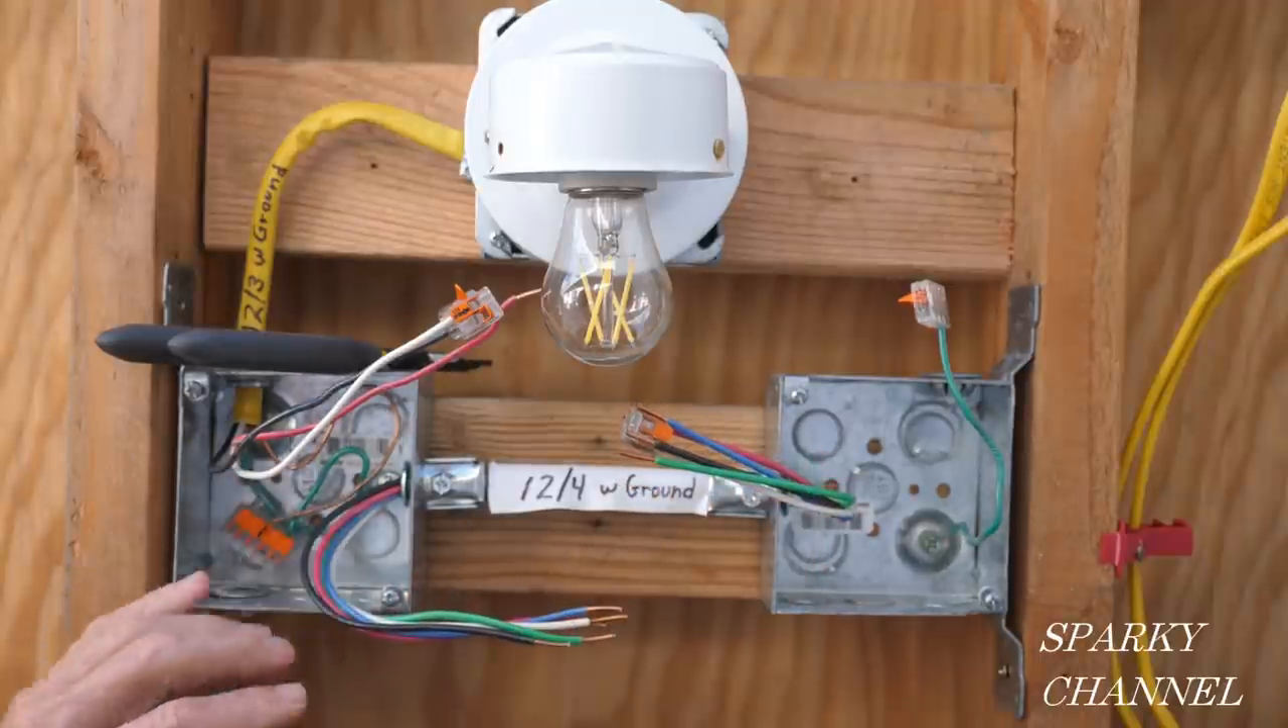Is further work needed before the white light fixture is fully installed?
No.